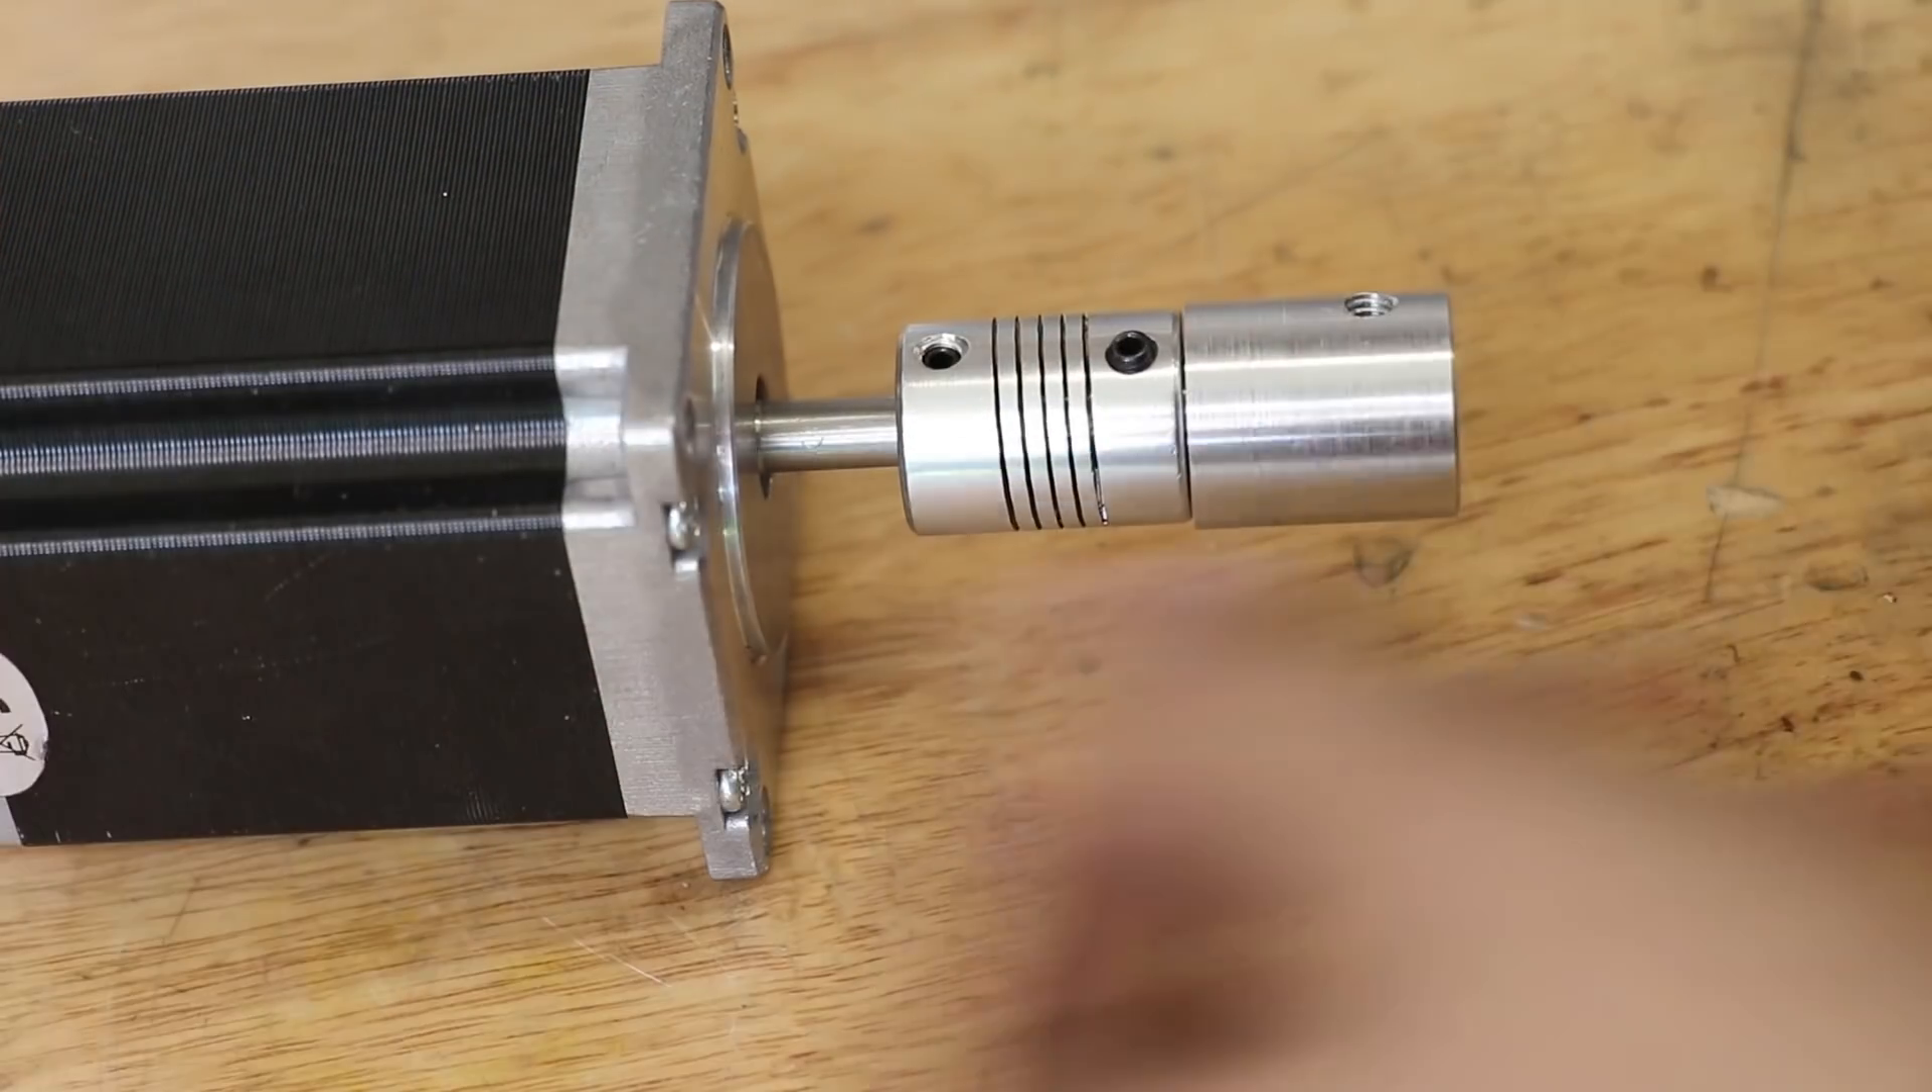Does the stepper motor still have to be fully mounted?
Yes.